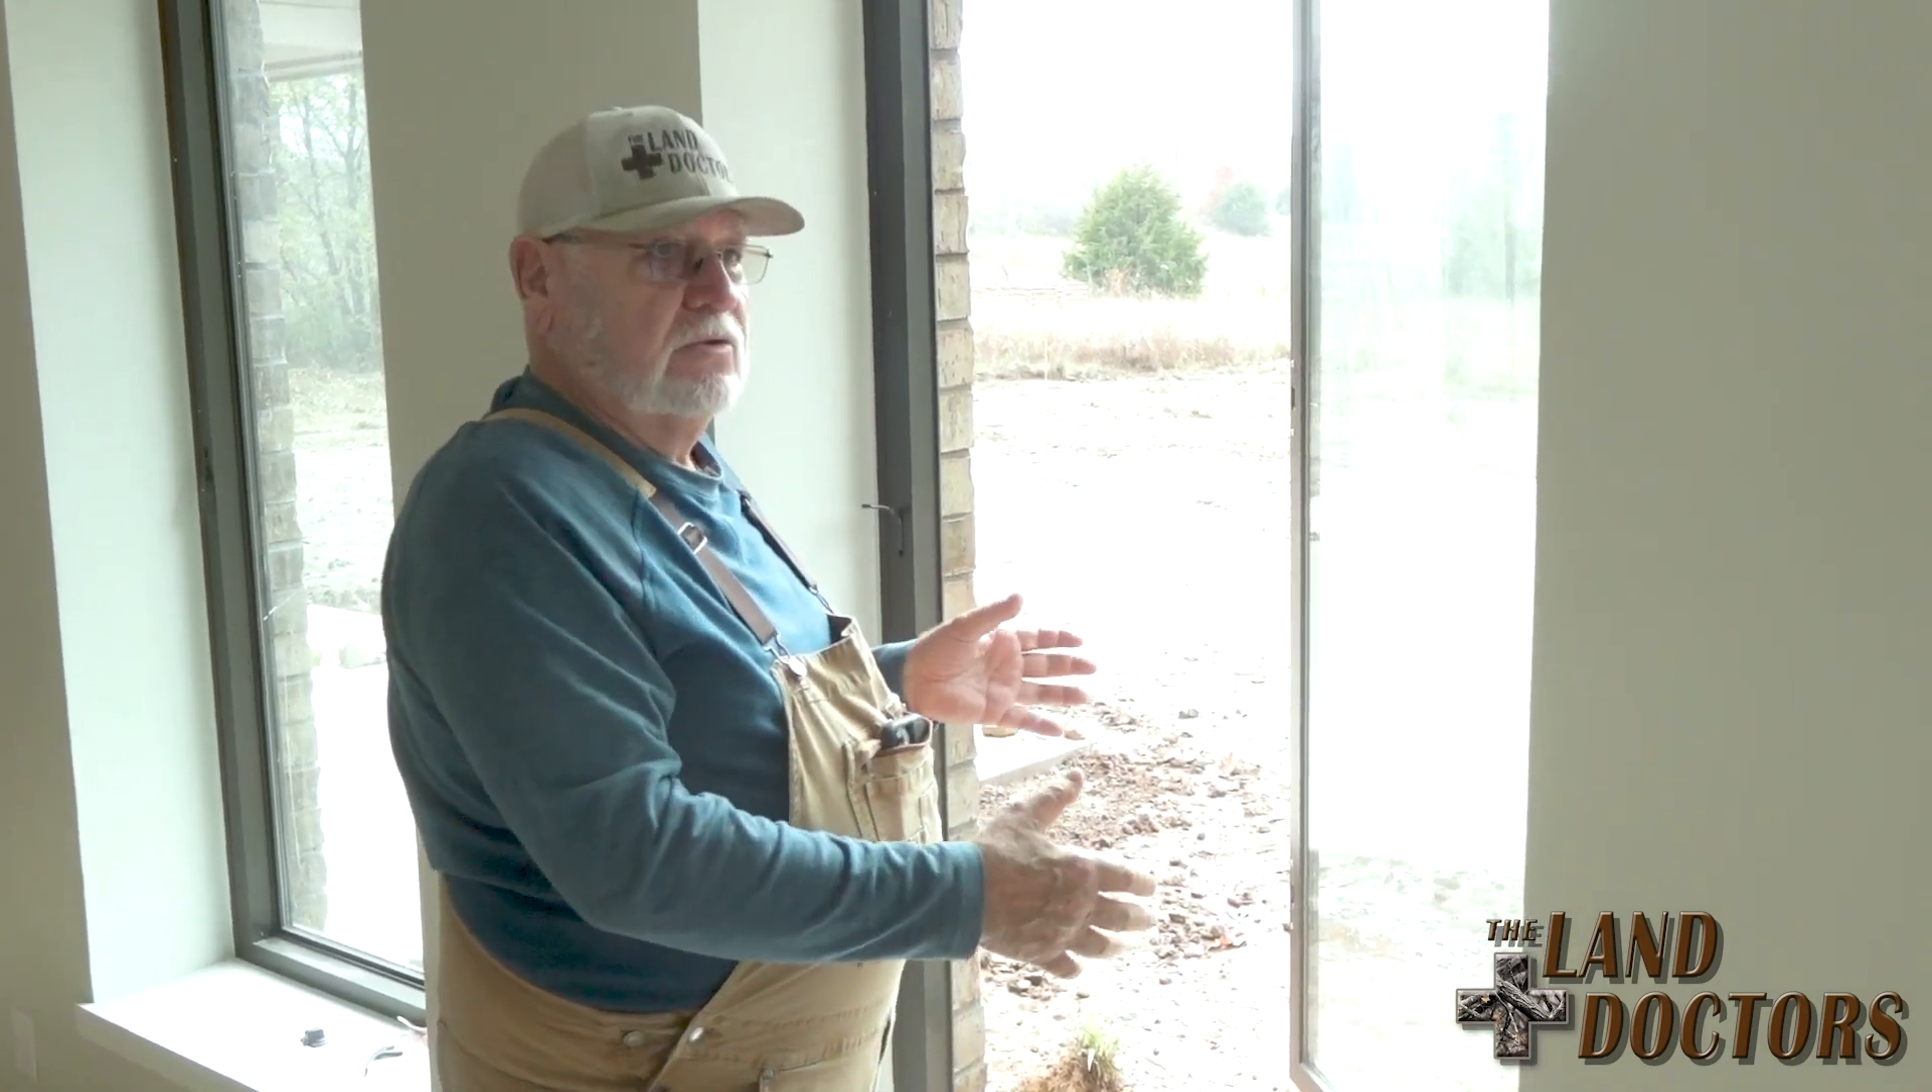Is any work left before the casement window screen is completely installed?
Yes.